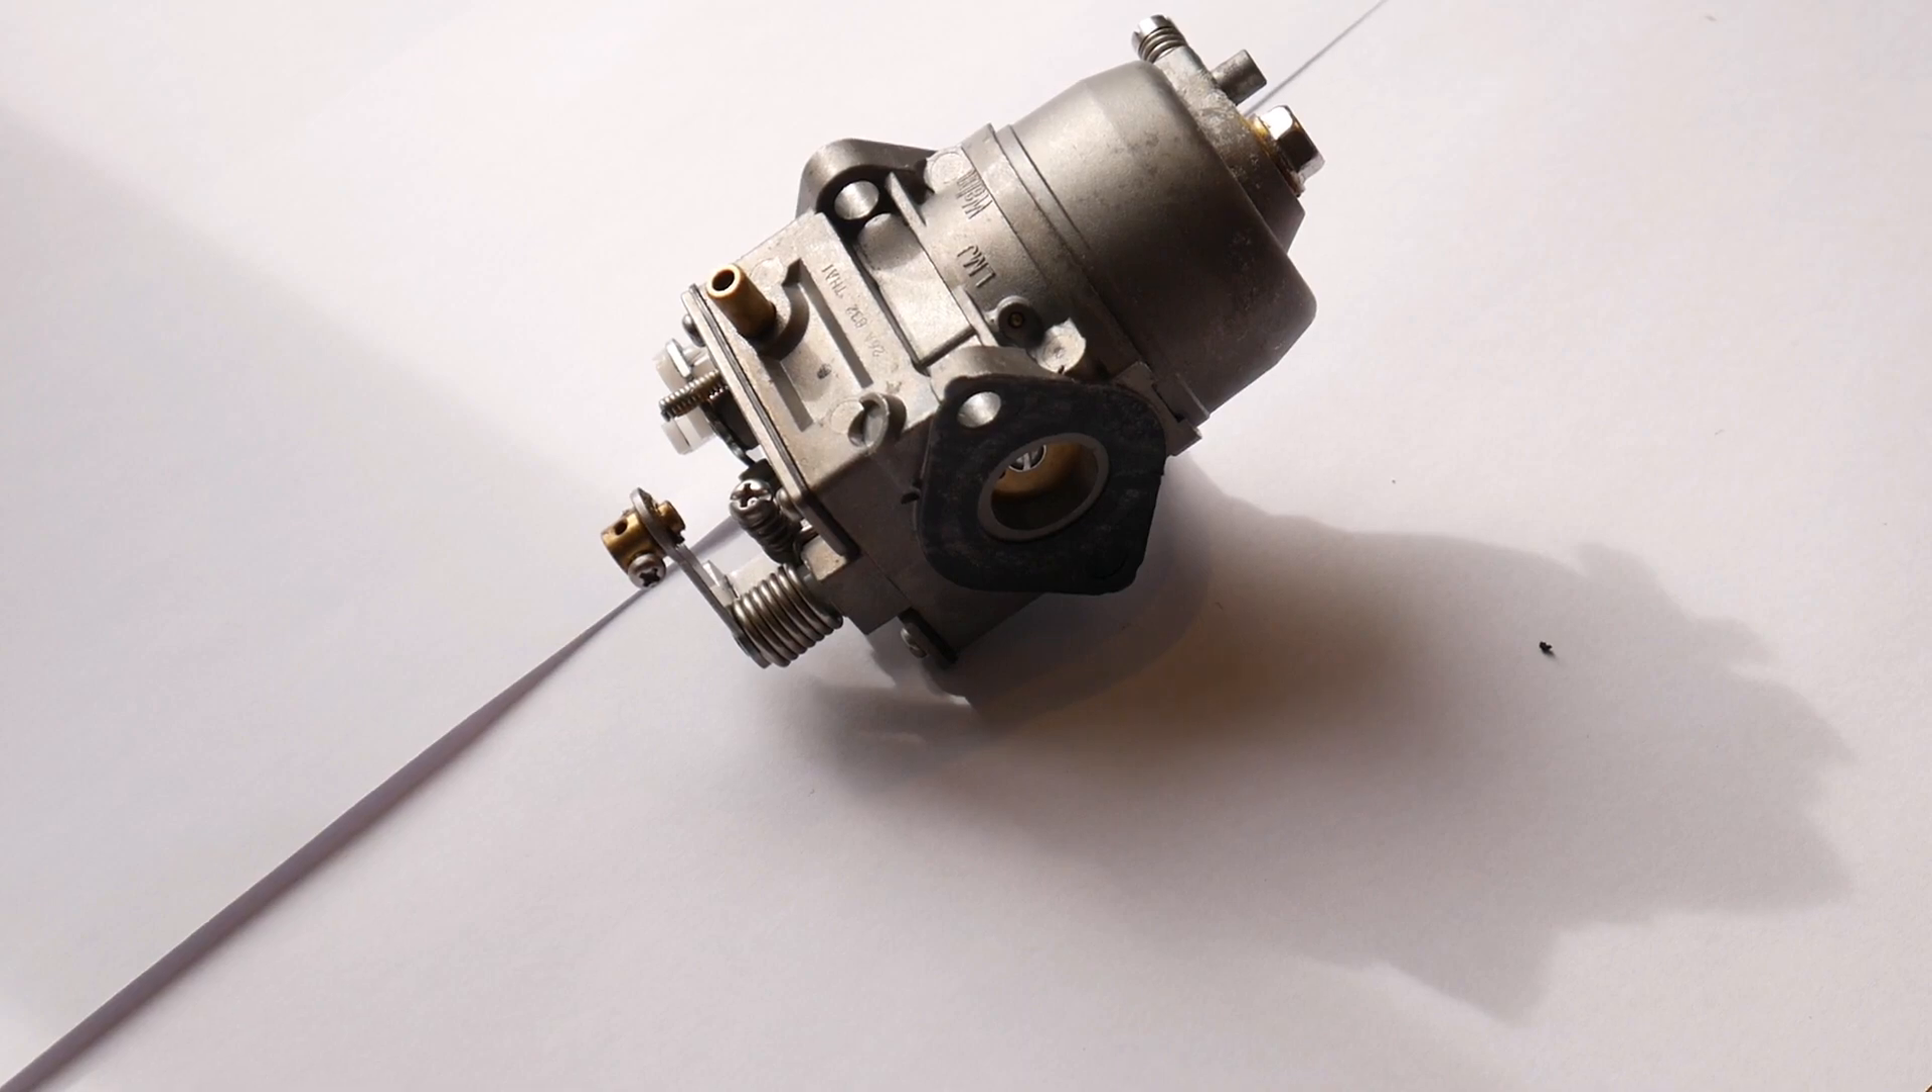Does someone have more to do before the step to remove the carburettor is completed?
No.